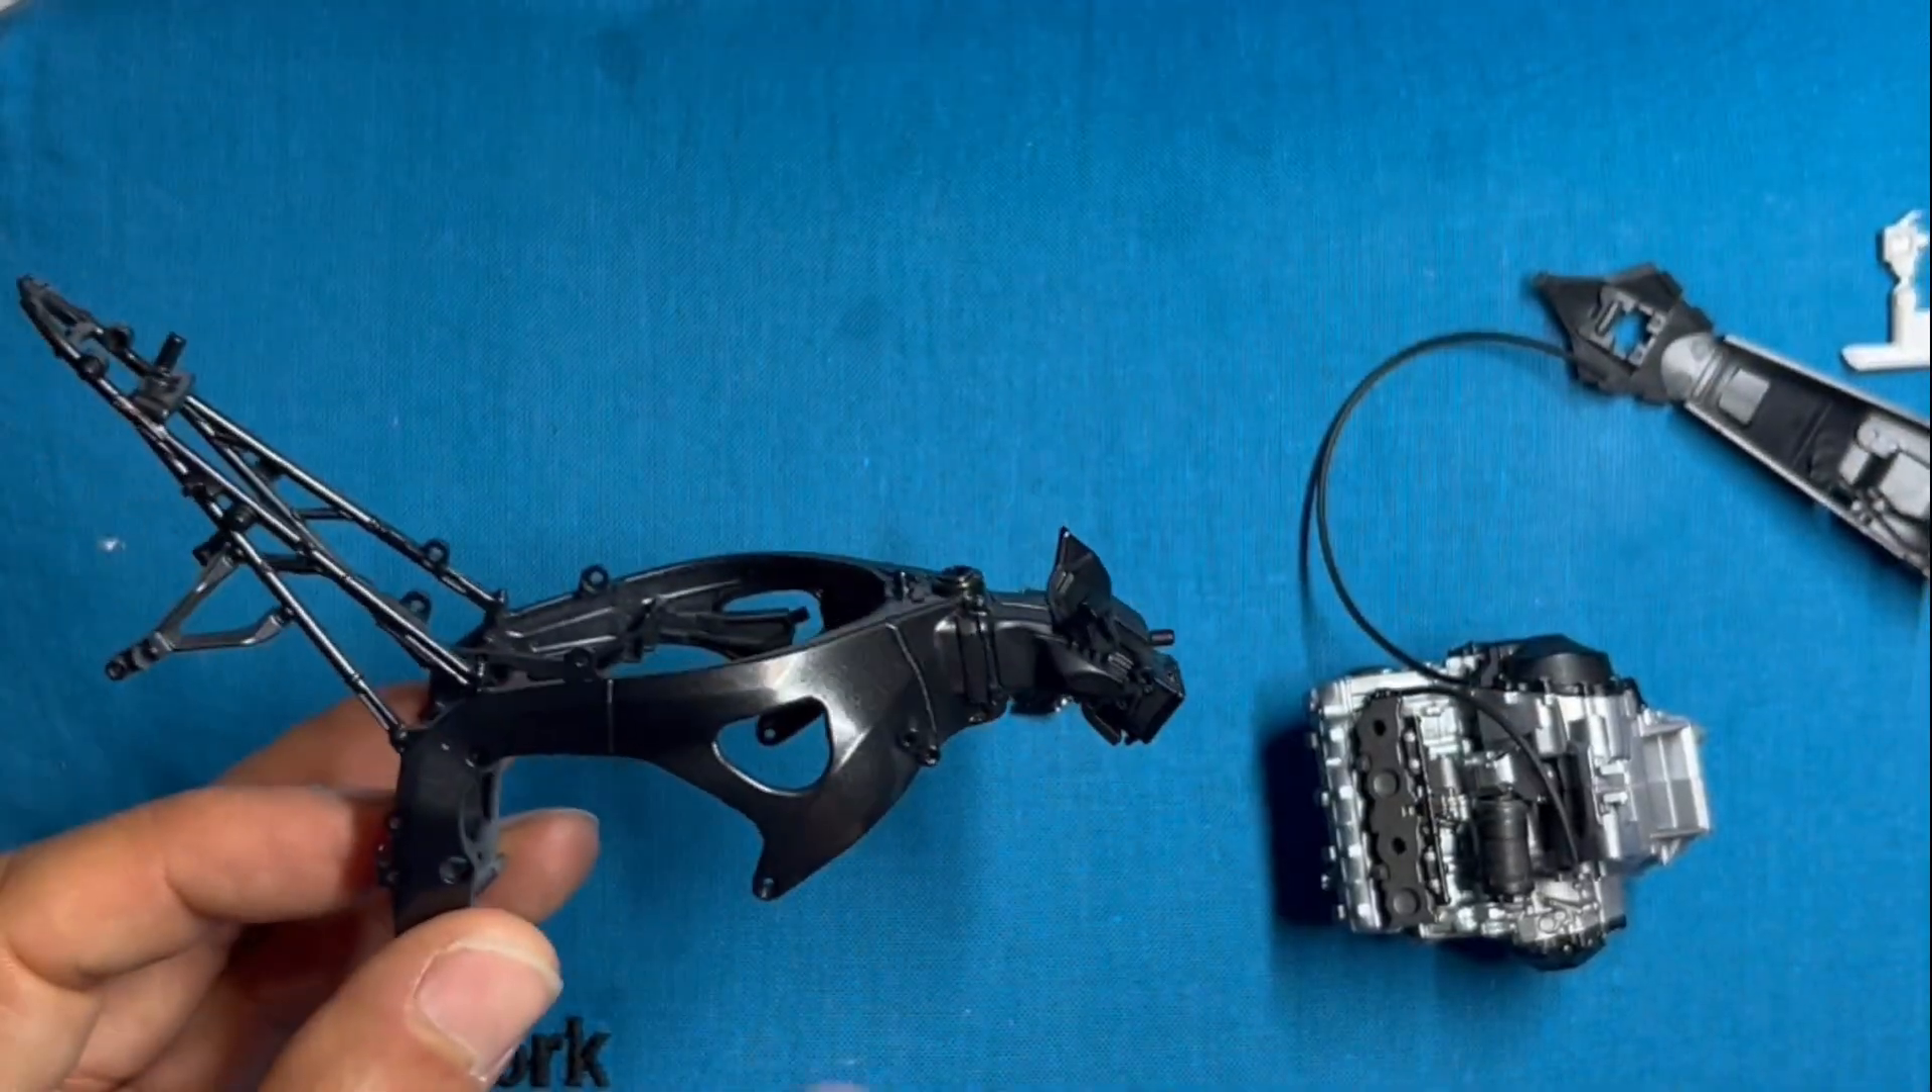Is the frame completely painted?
Yes.